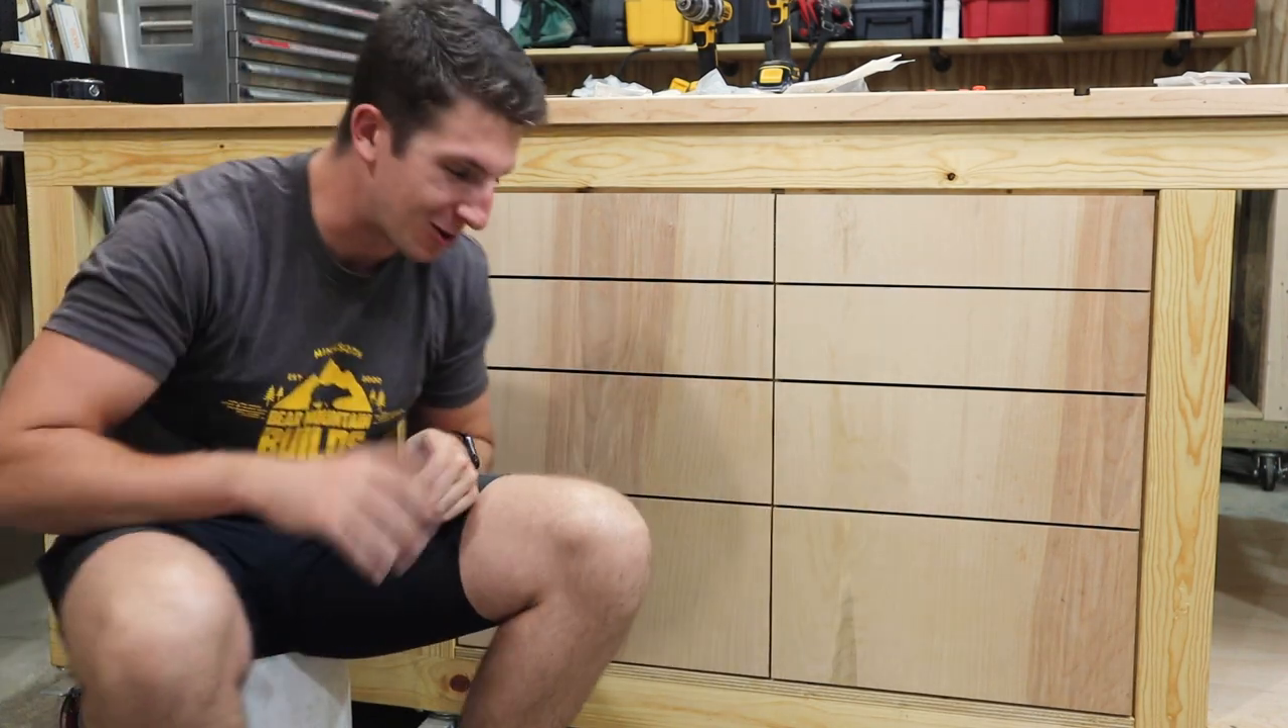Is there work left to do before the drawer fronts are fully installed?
No.